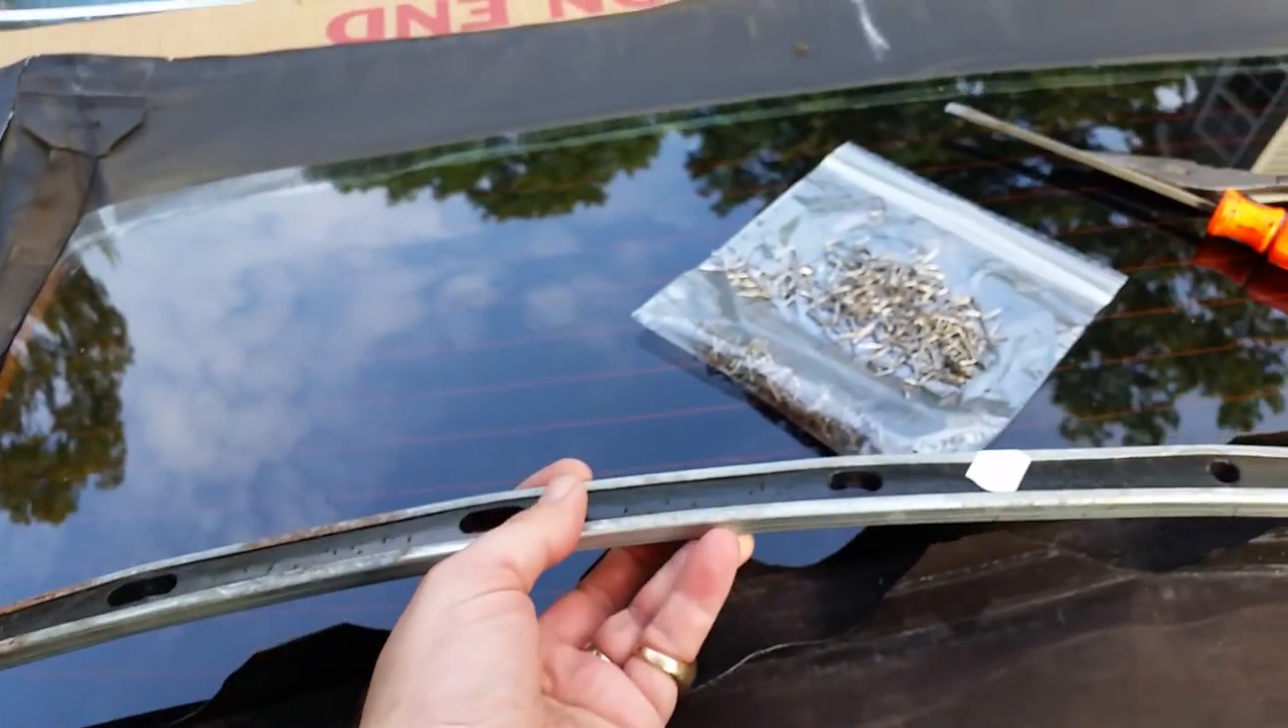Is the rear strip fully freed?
Yes.